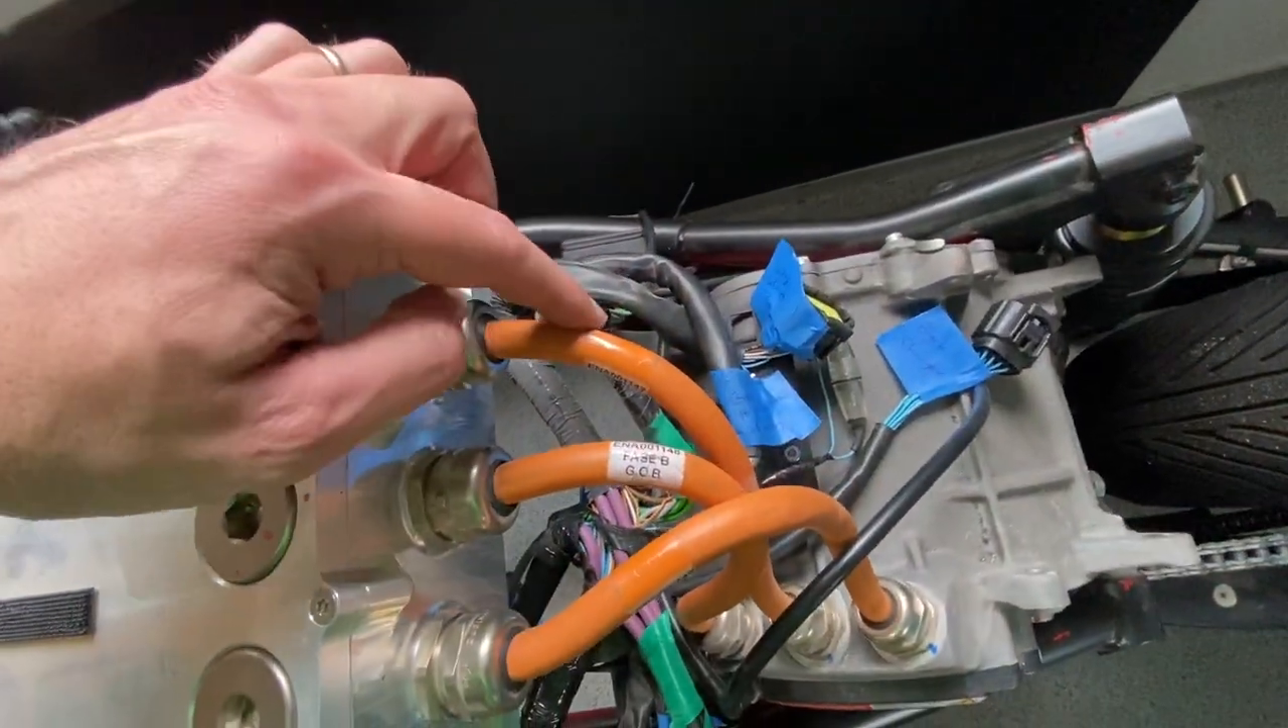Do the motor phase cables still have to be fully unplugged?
Yes.